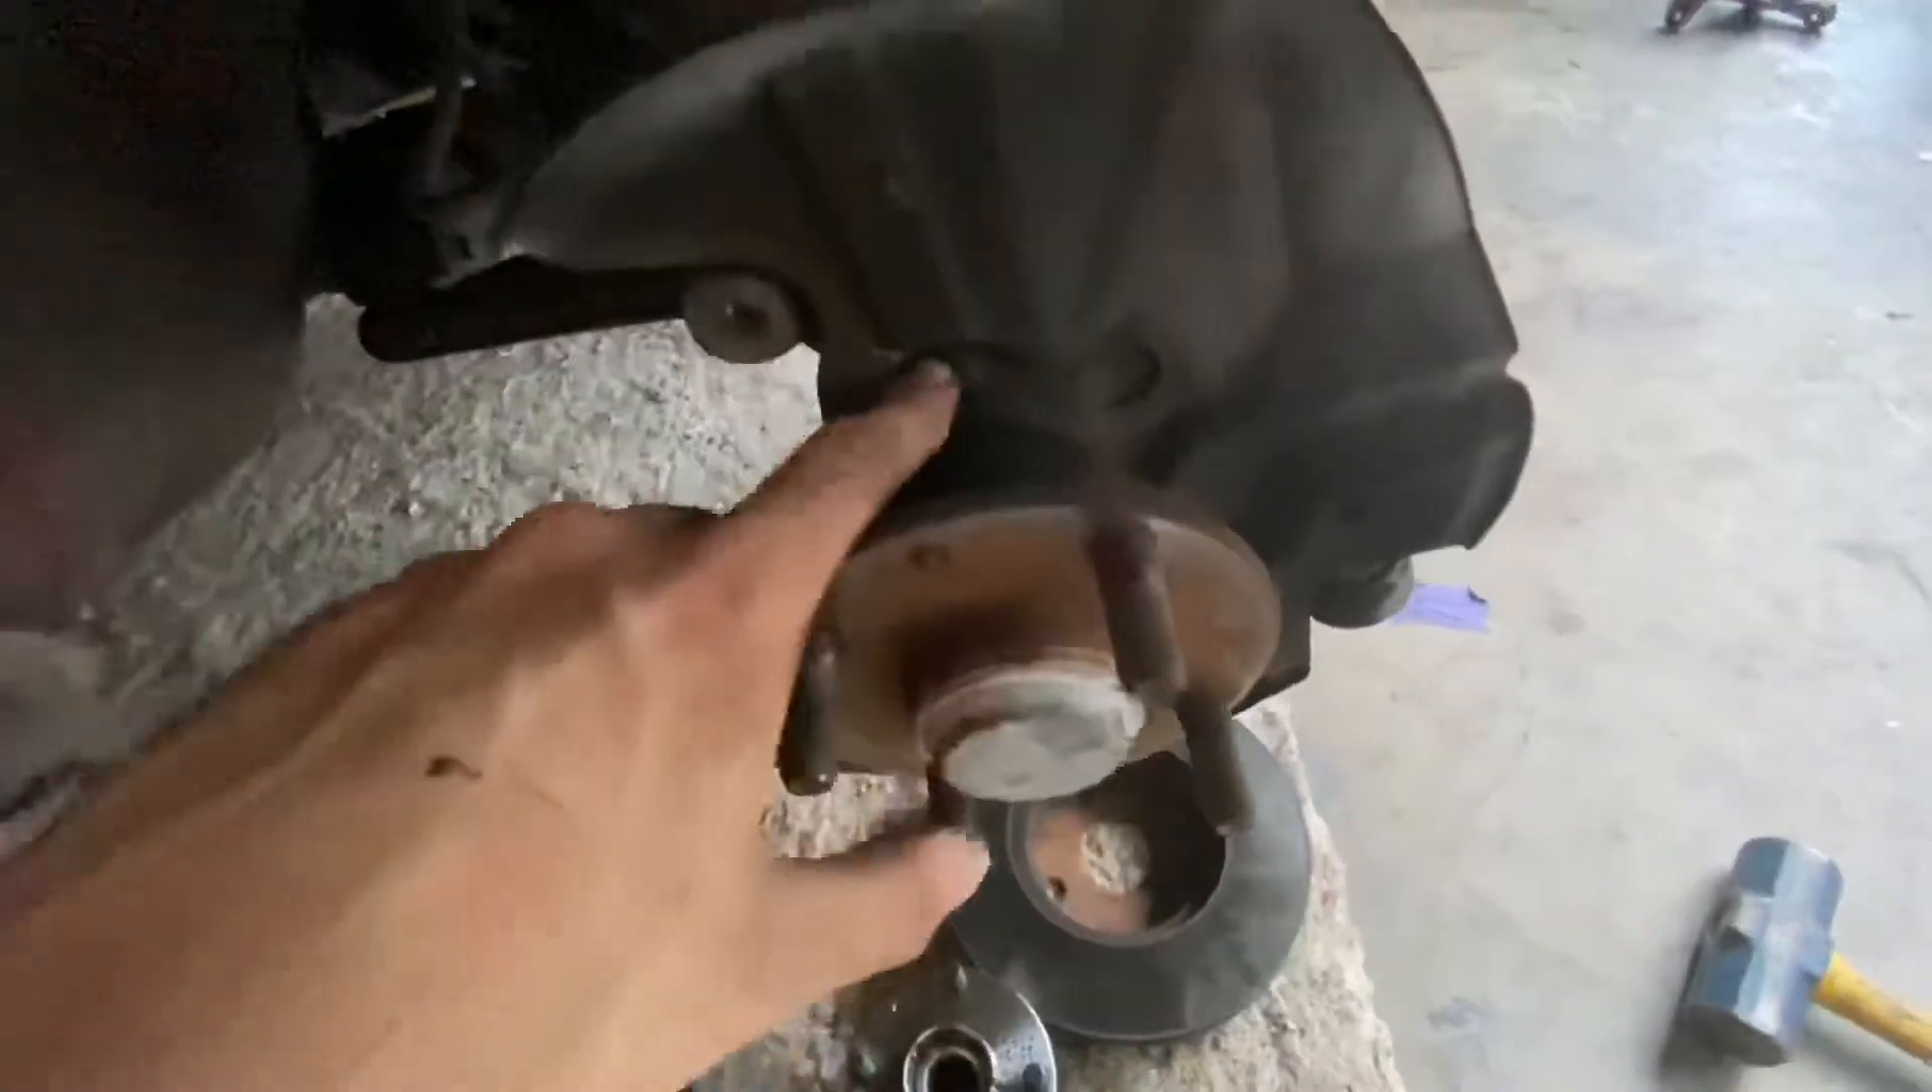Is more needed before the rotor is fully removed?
No.